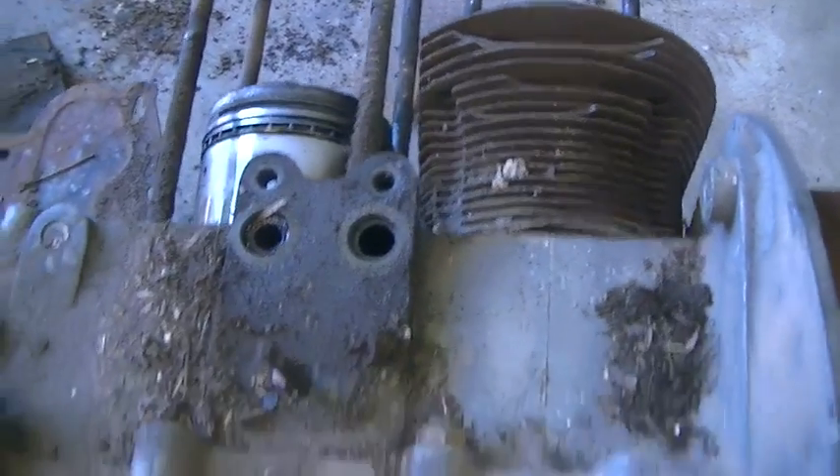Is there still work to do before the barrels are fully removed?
Yes.